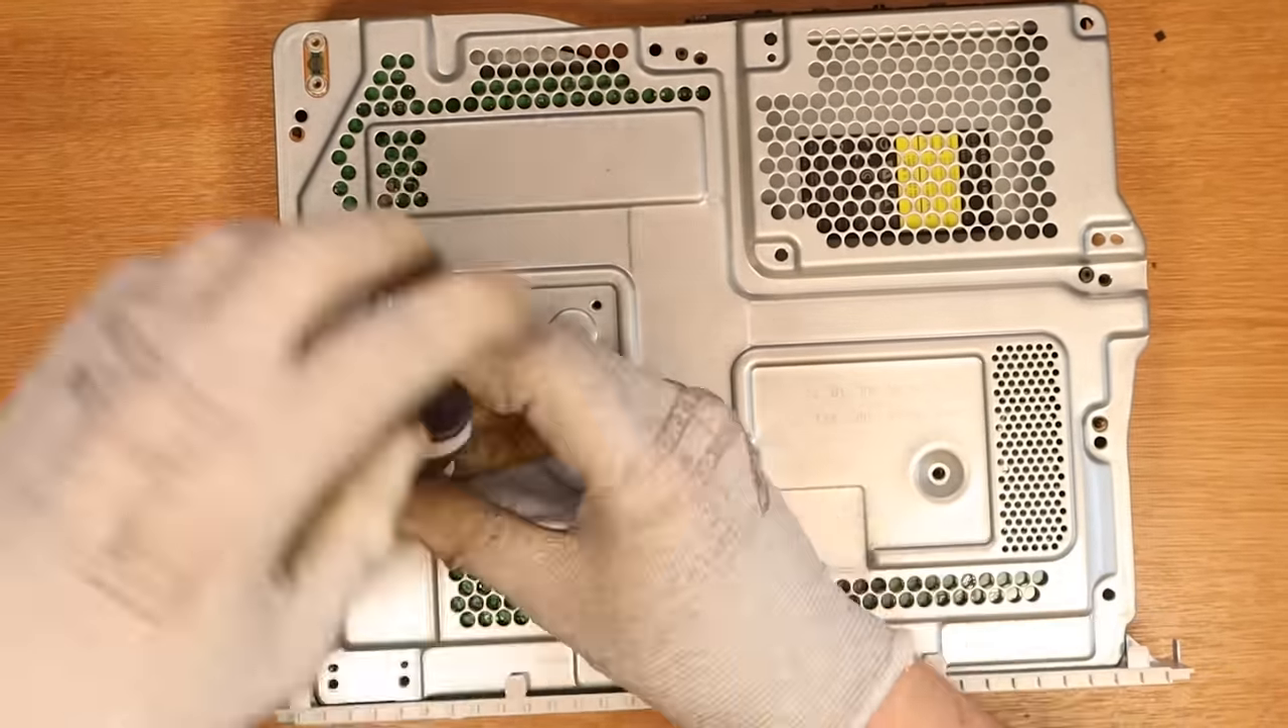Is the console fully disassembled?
No.